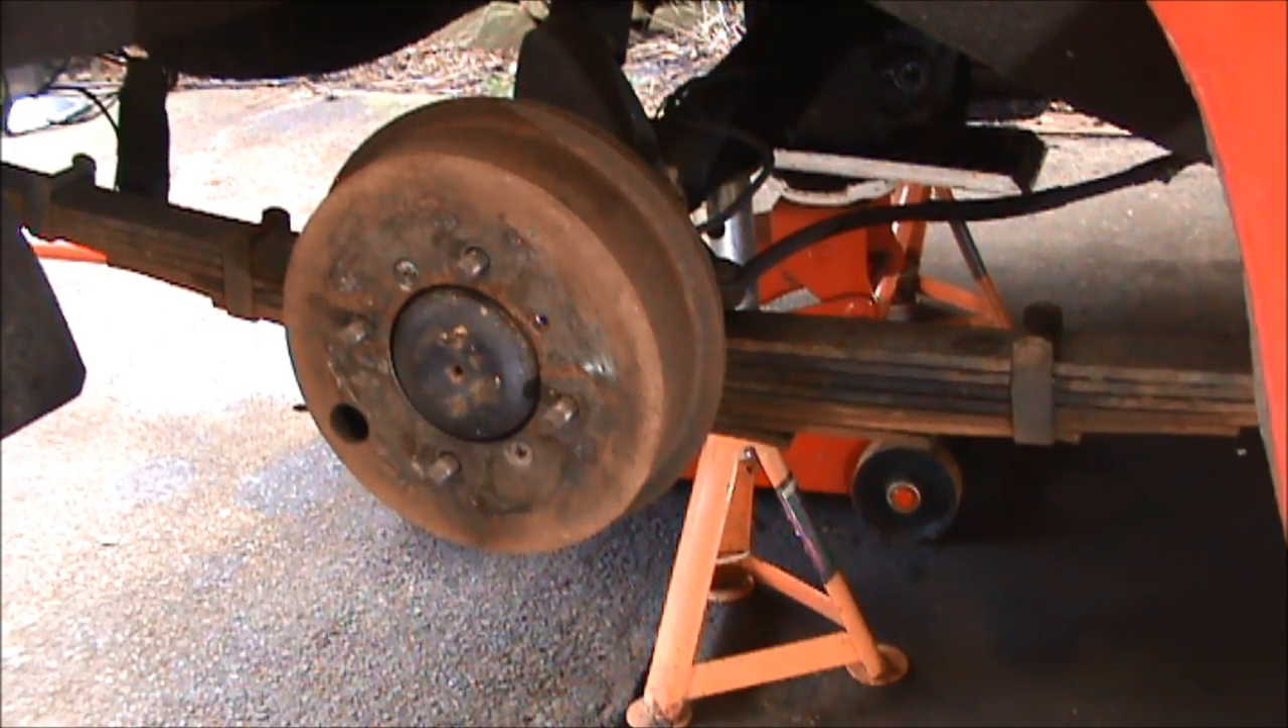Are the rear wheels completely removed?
Yes.